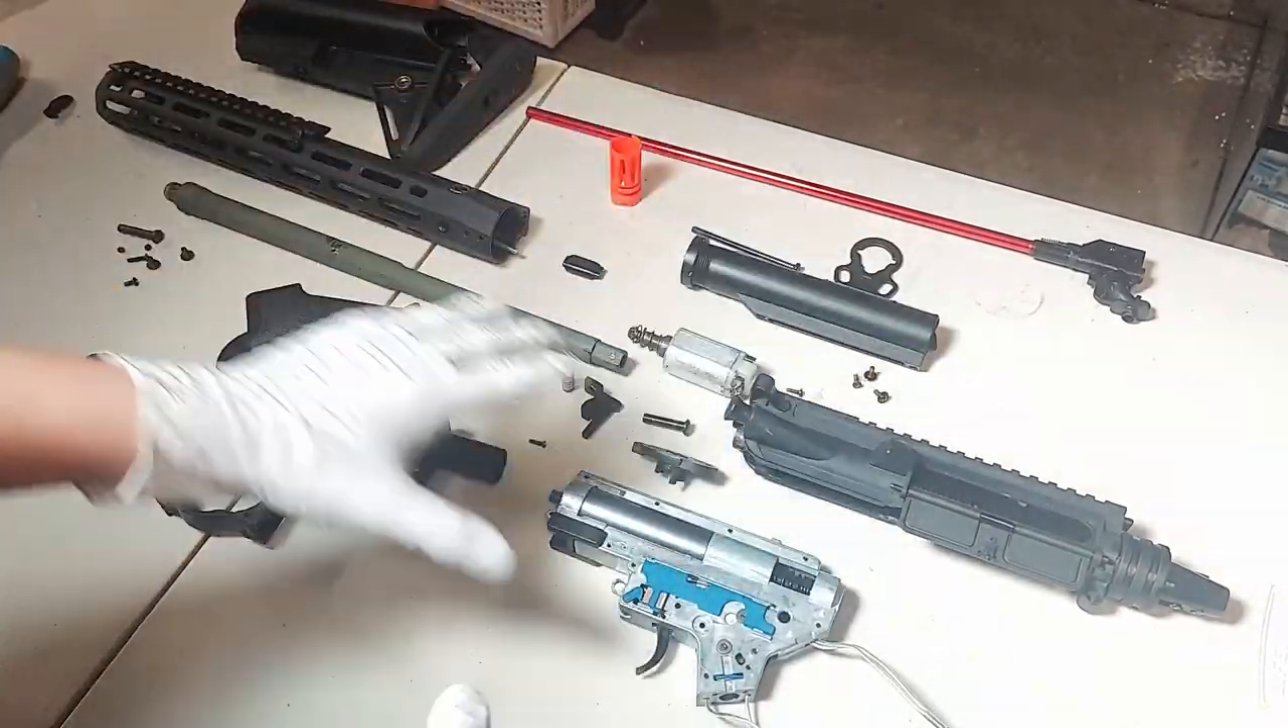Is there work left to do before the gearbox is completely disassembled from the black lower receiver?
No.